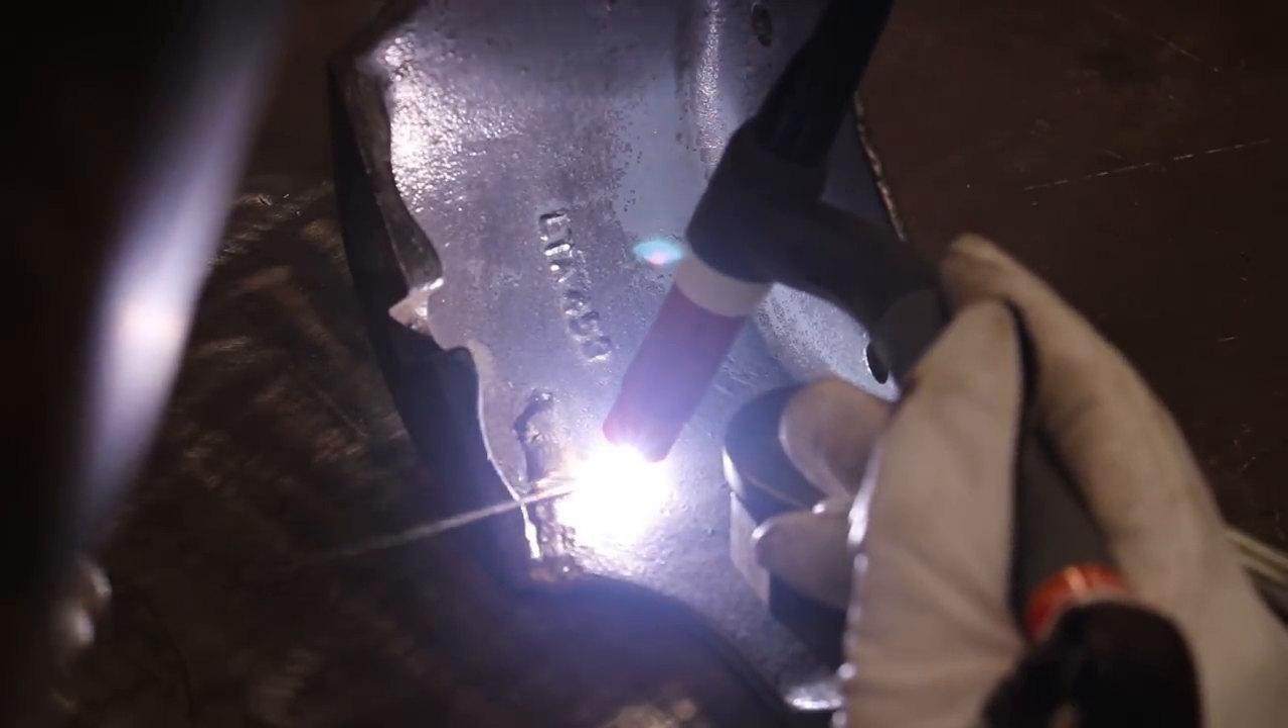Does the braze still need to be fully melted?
Yes.